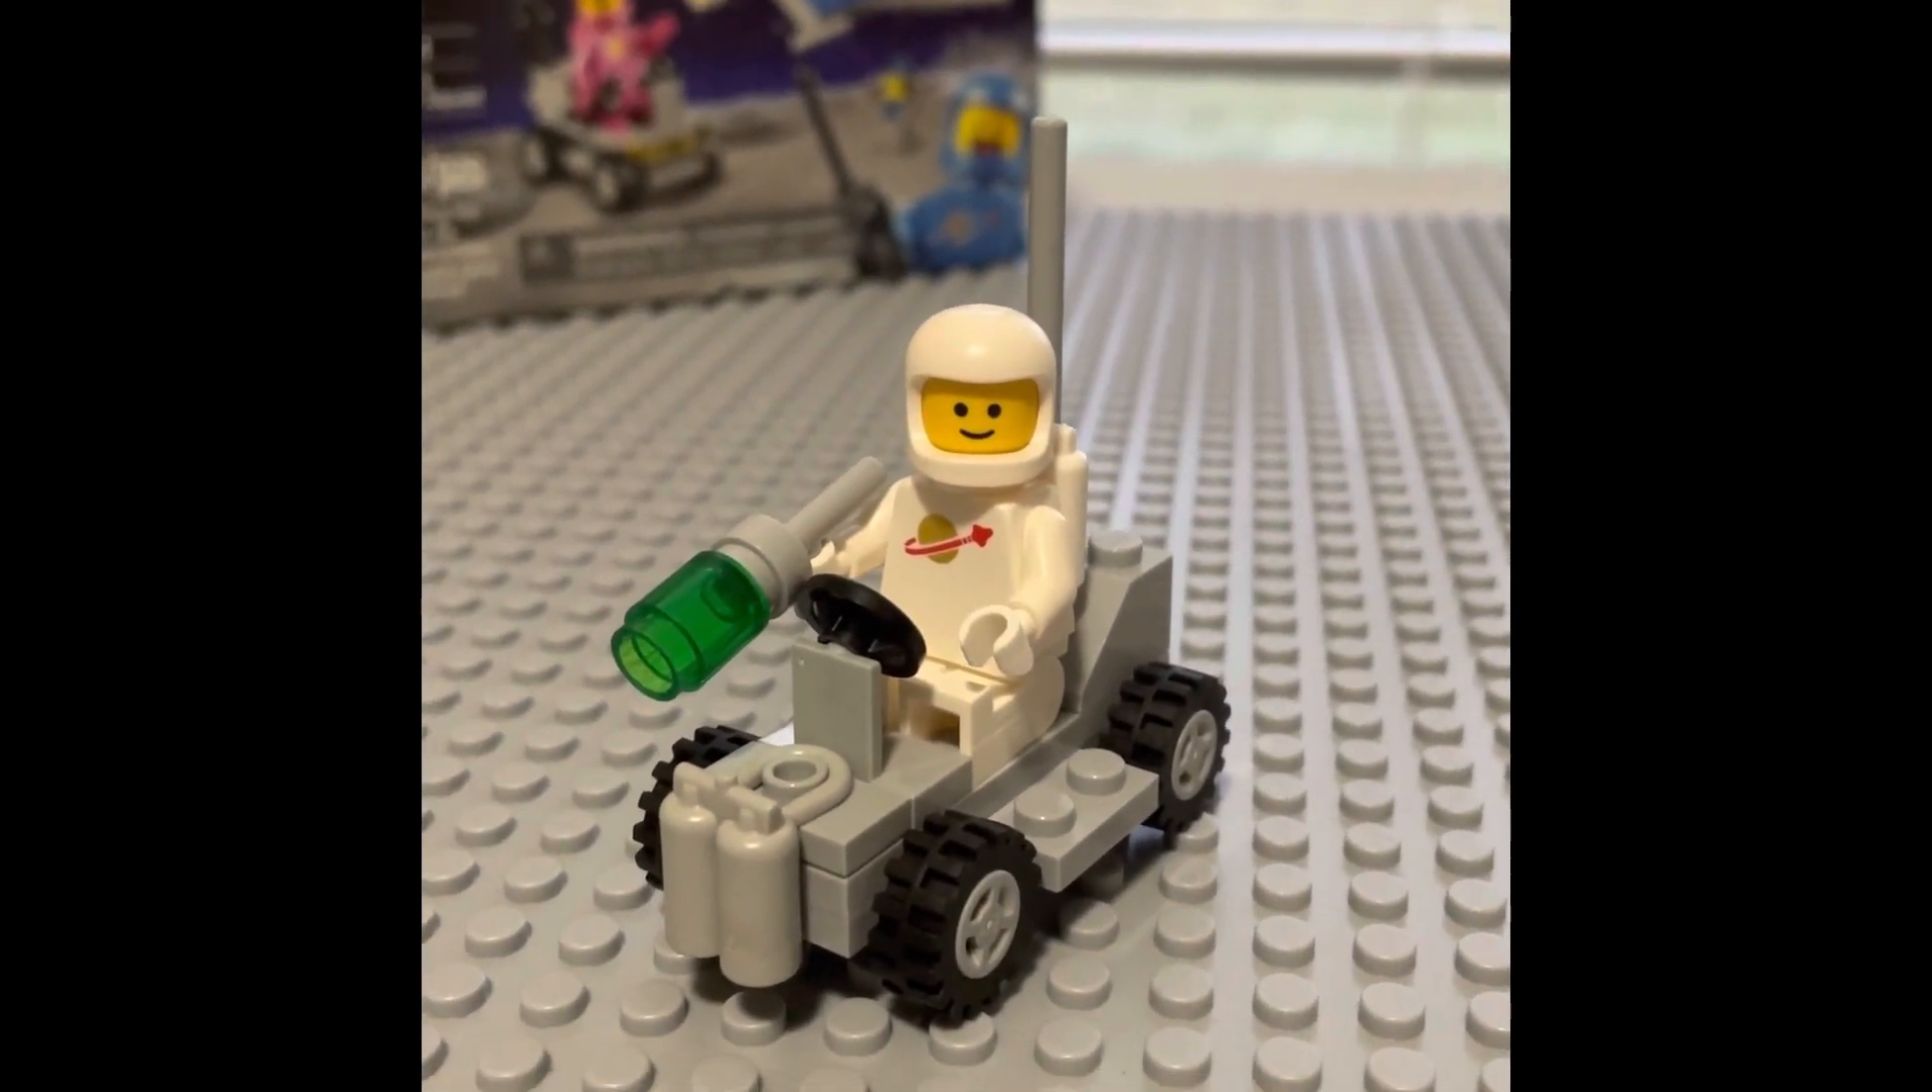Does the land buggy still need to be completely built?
No.